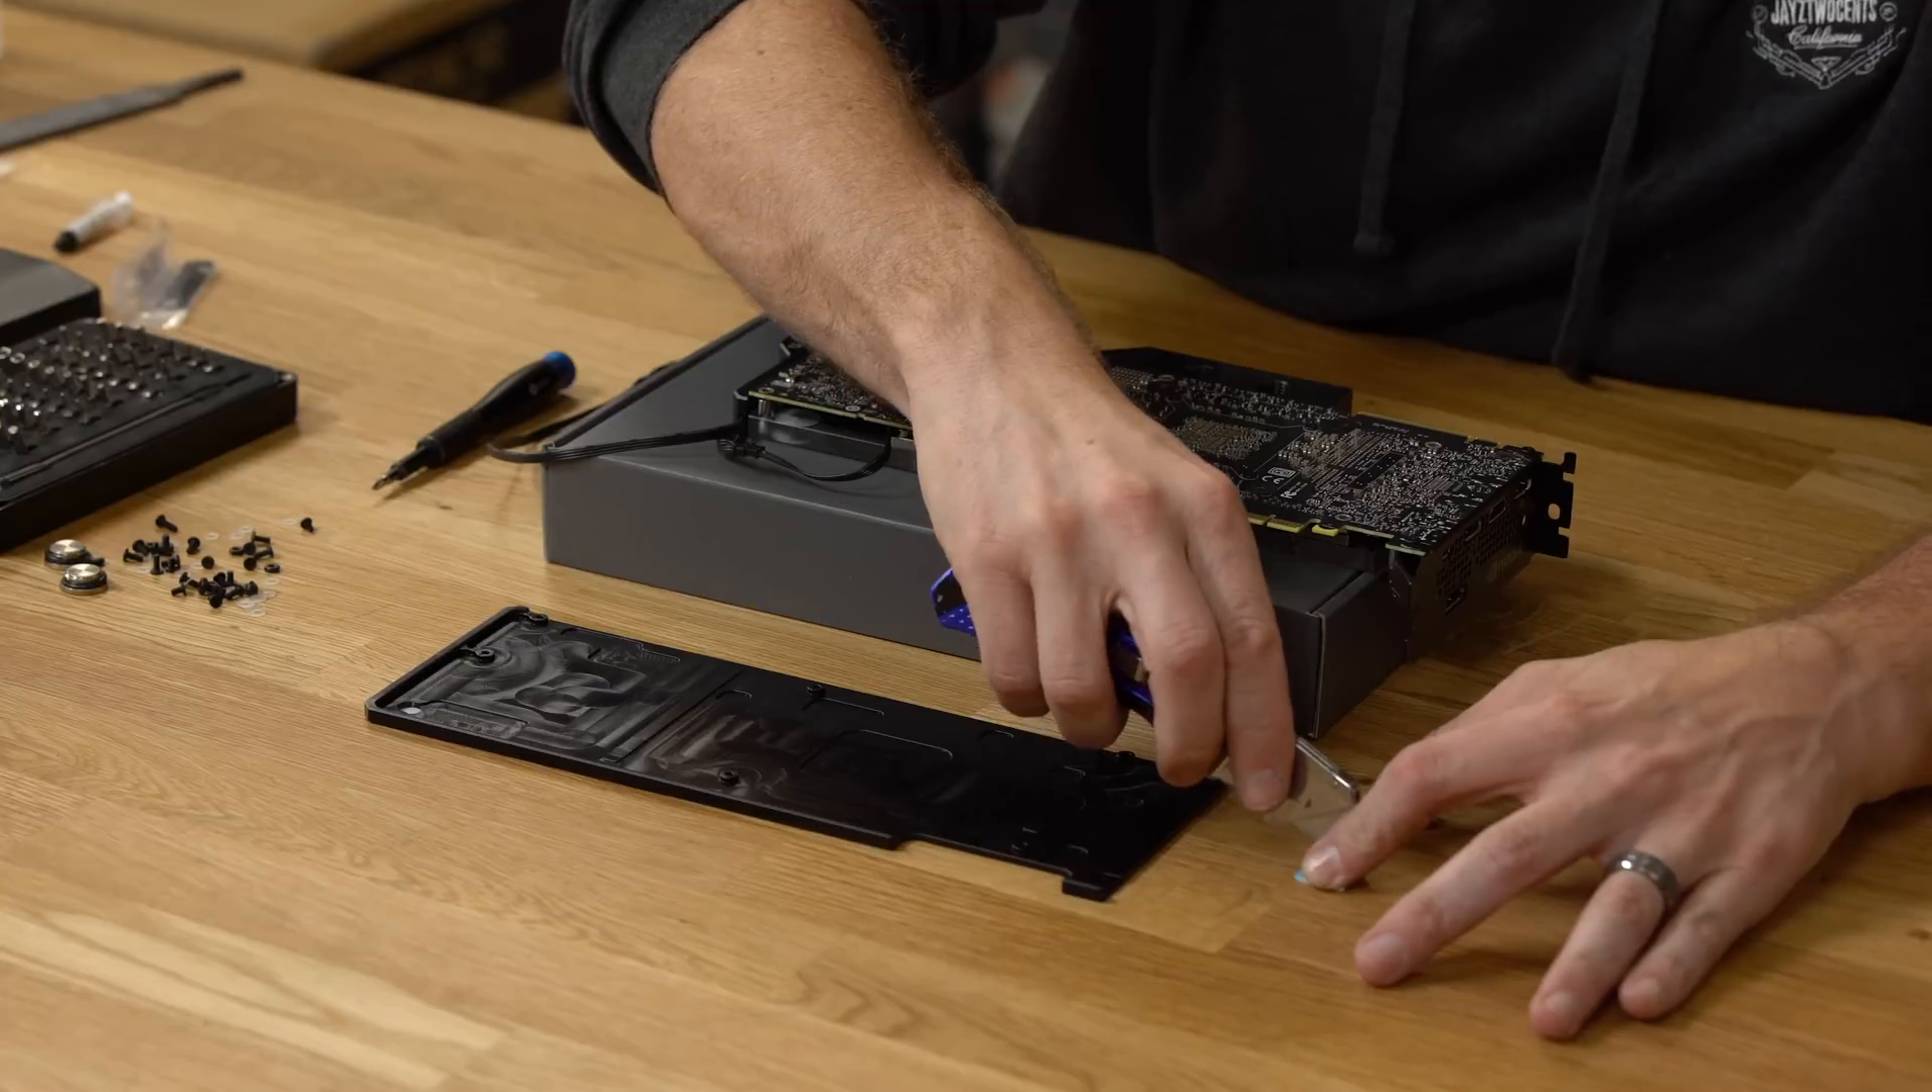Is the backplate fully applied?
No.